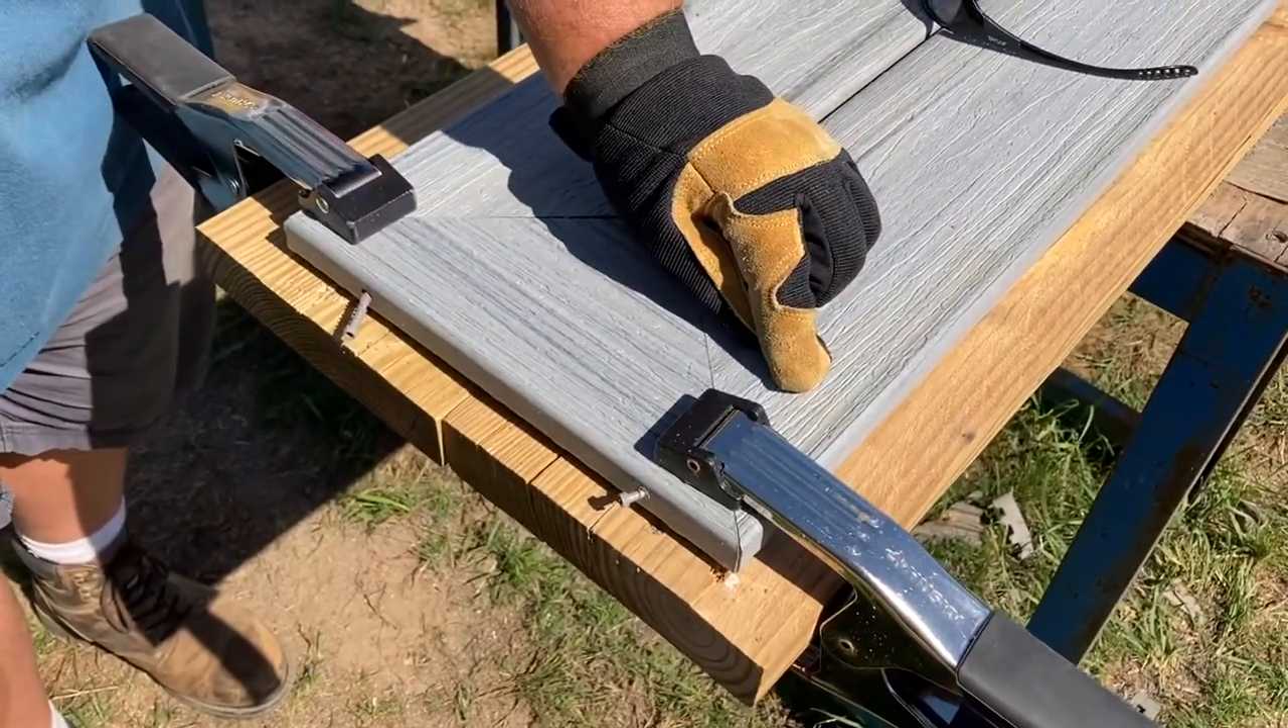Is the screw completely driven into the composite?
No.